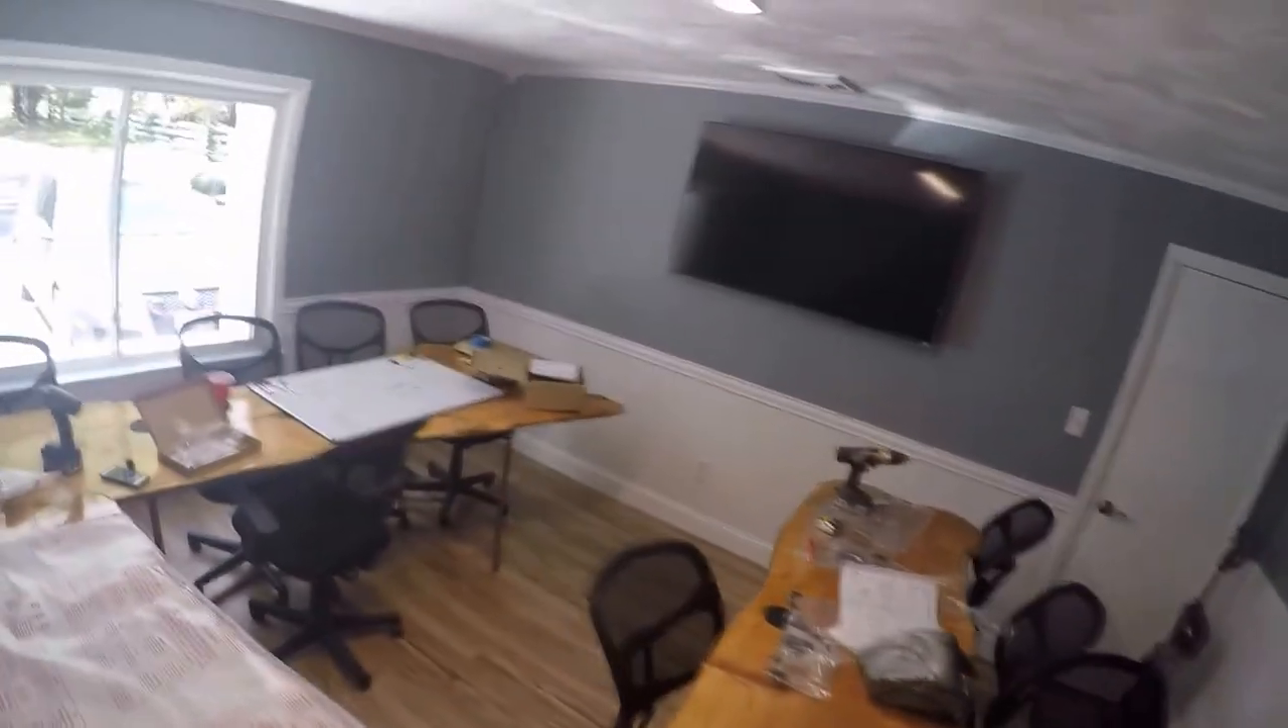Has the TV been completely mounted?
Yes.